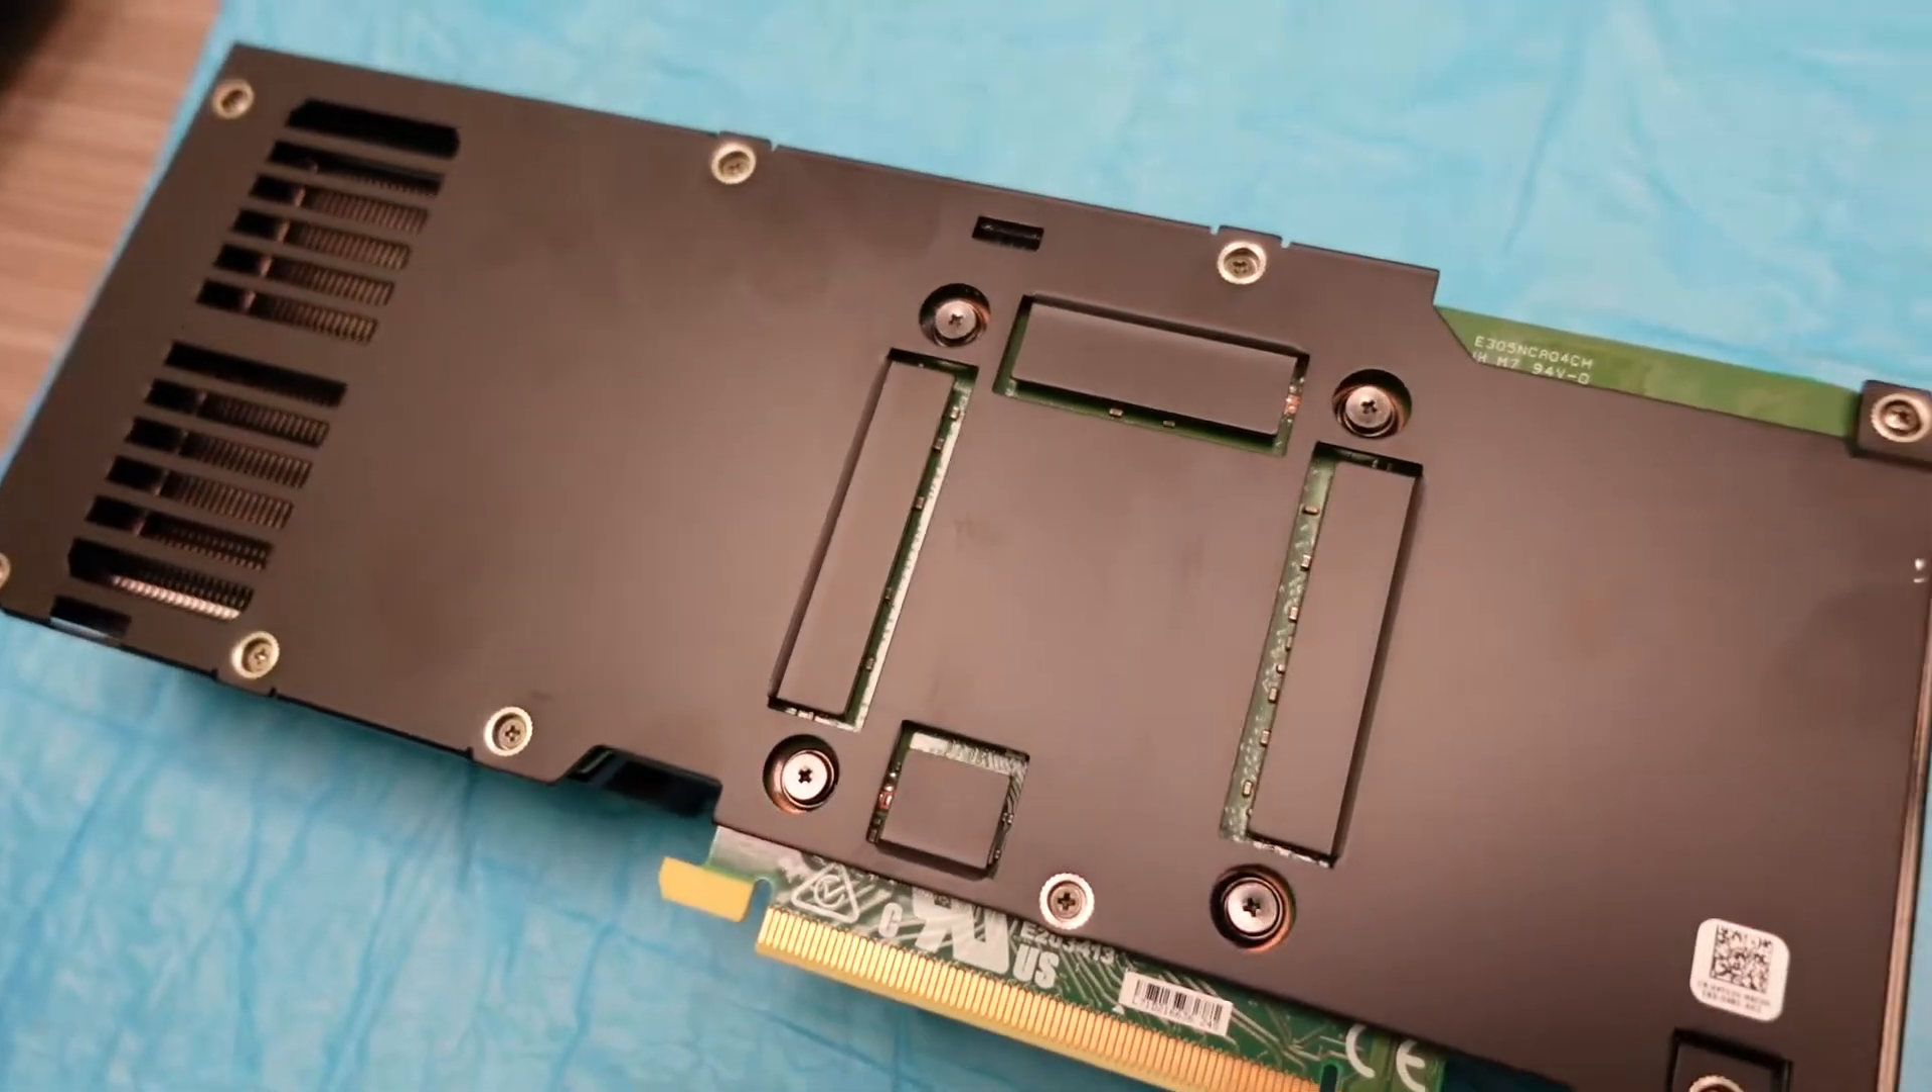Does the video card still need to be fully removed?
No.